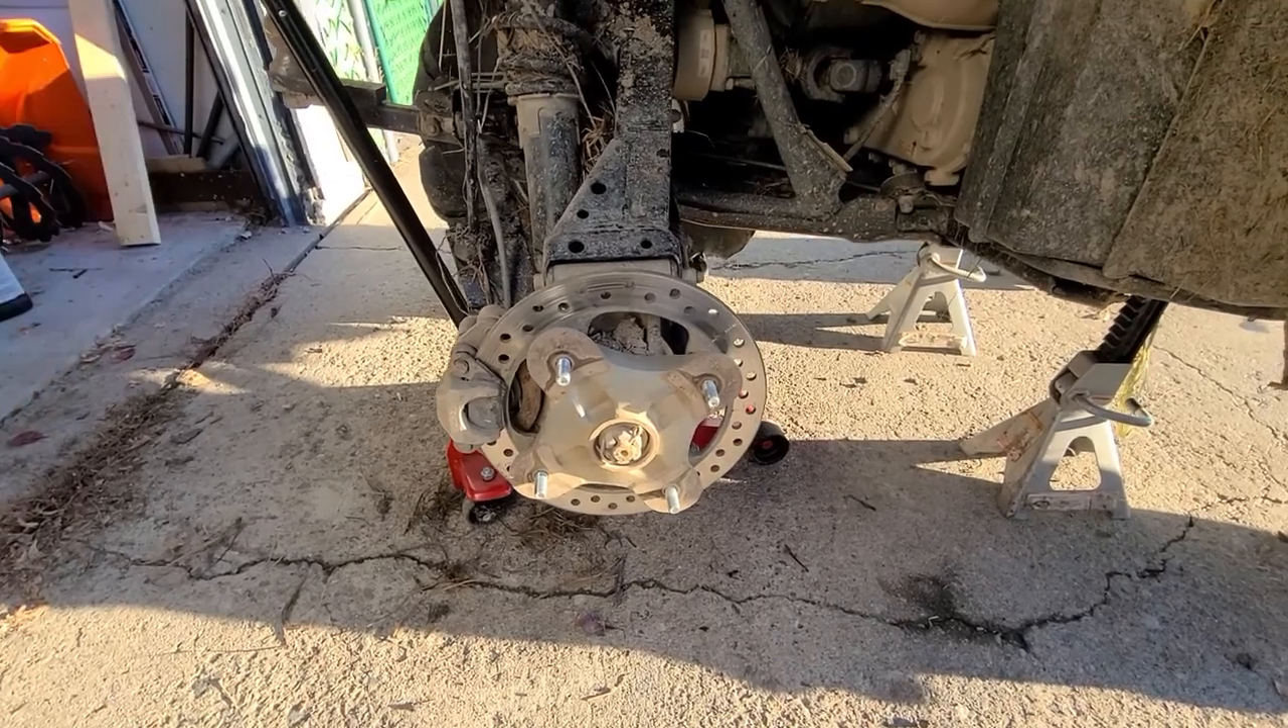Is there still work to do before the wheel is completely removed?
No.